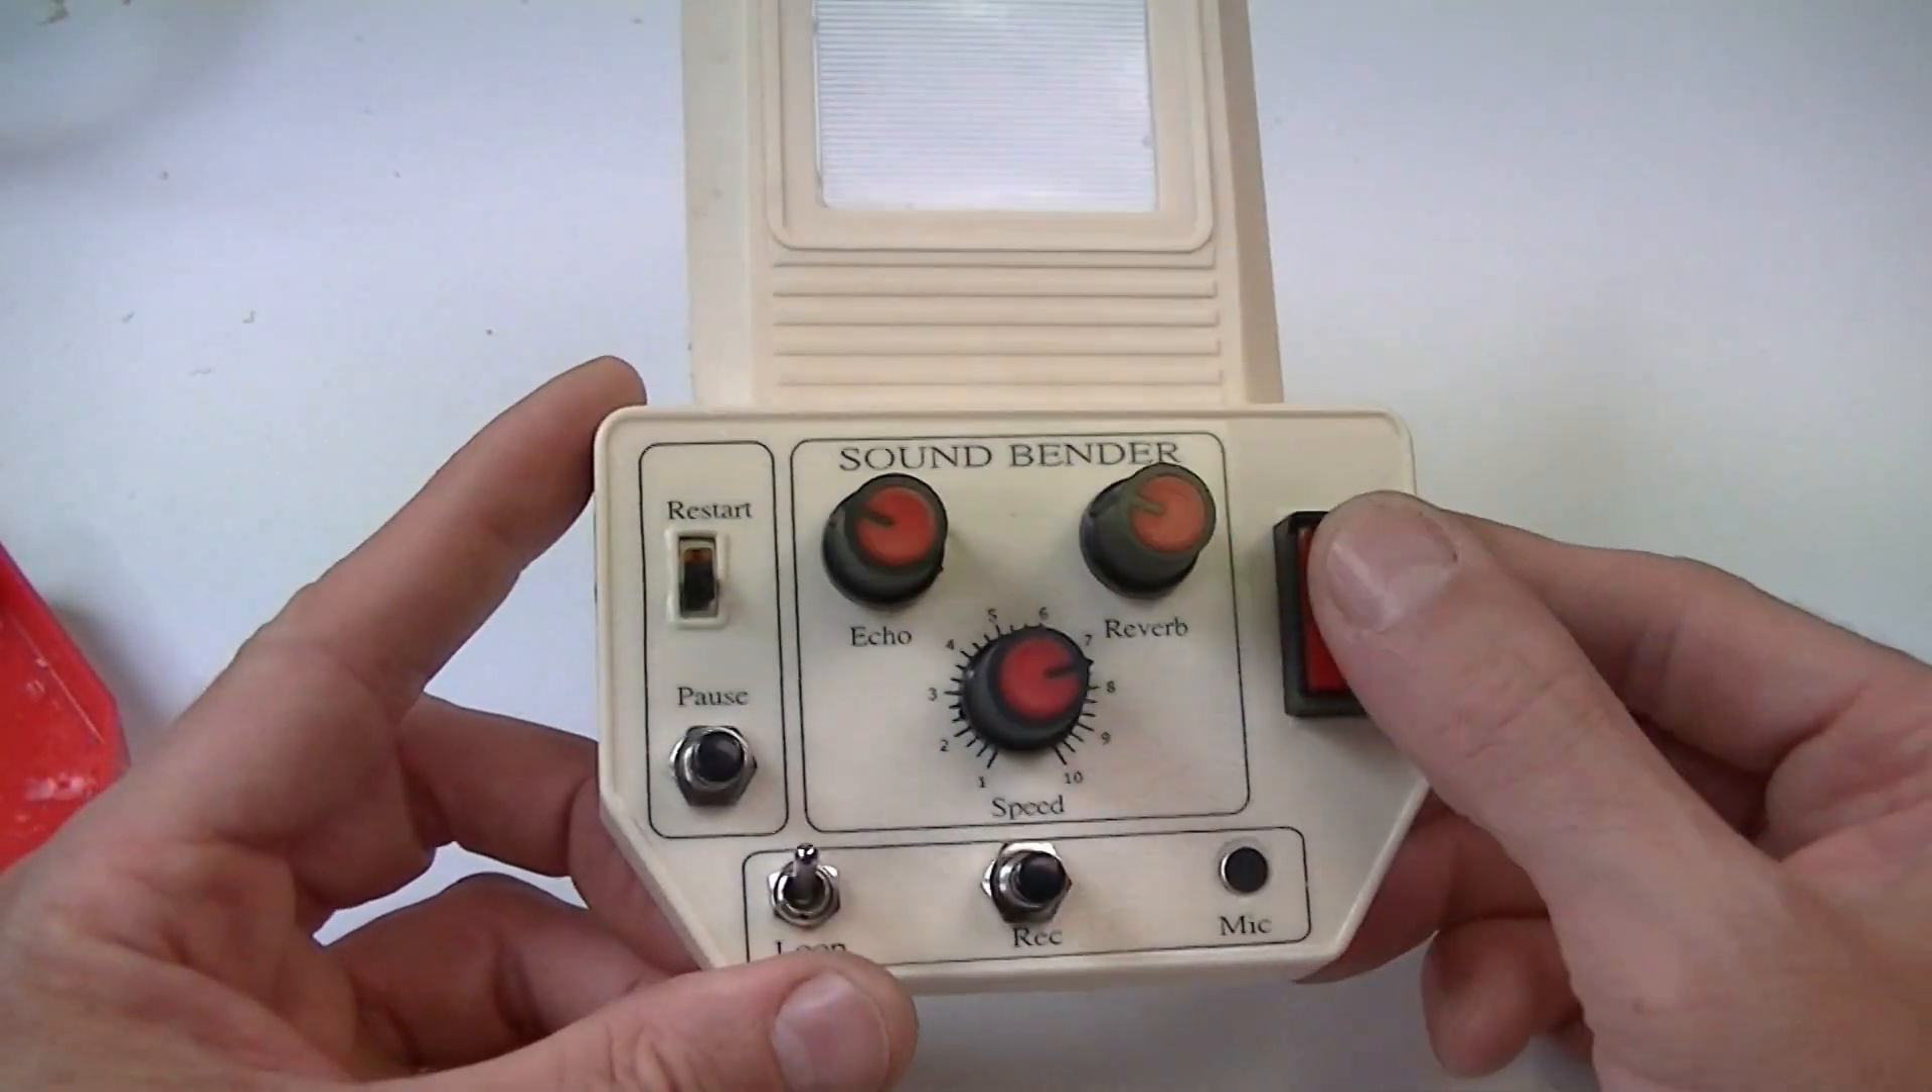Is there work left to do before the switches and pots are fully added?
No.